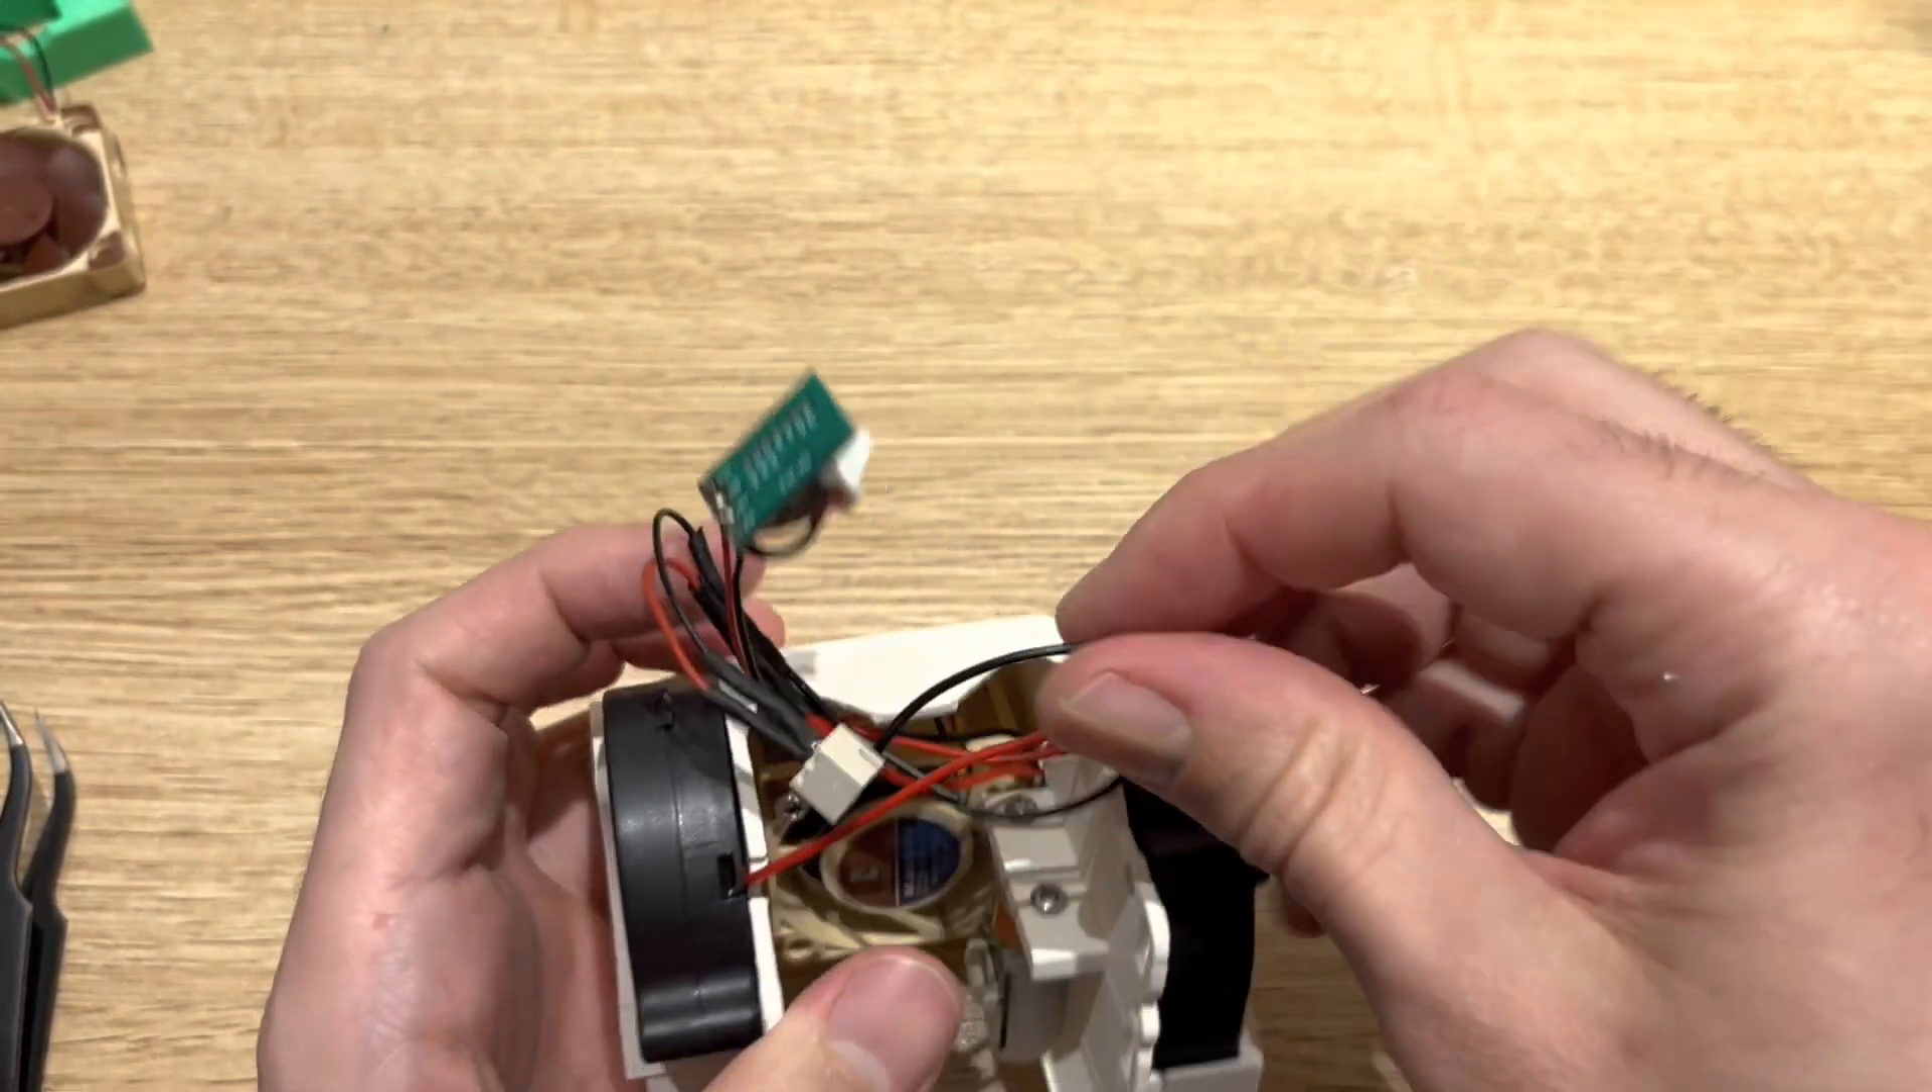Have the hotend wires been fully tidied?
No.